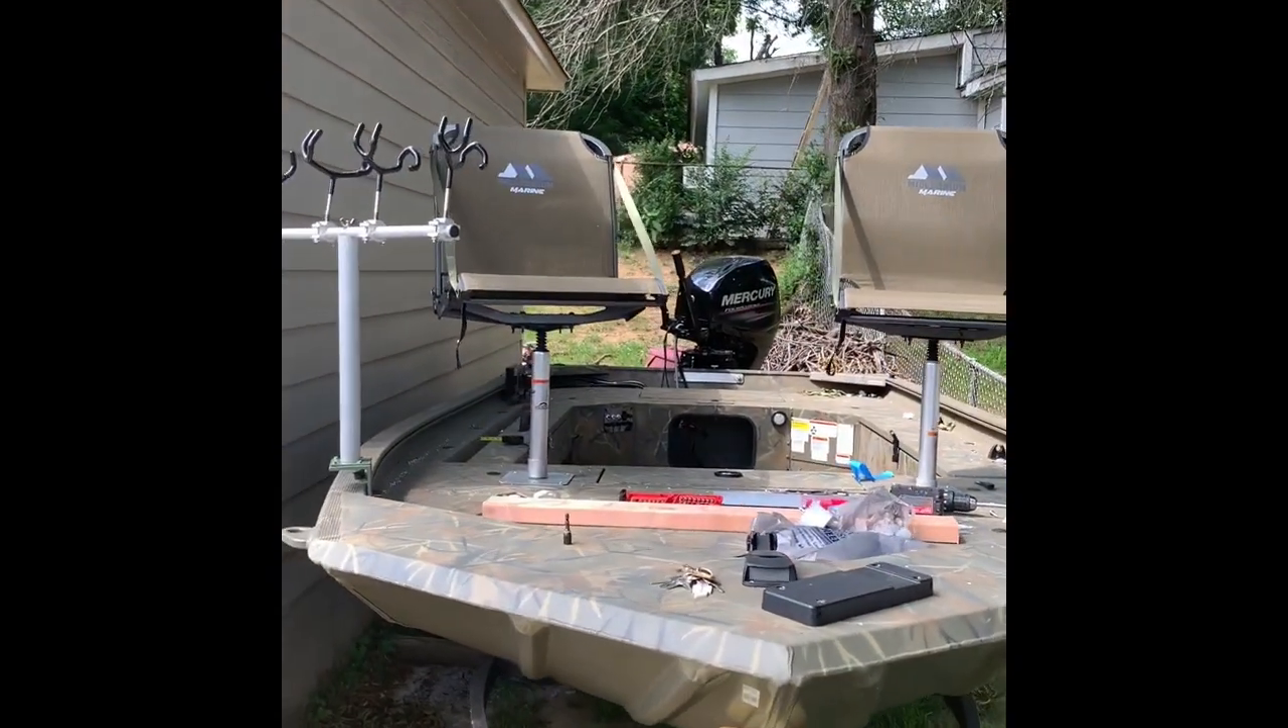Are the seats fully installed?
Yes.